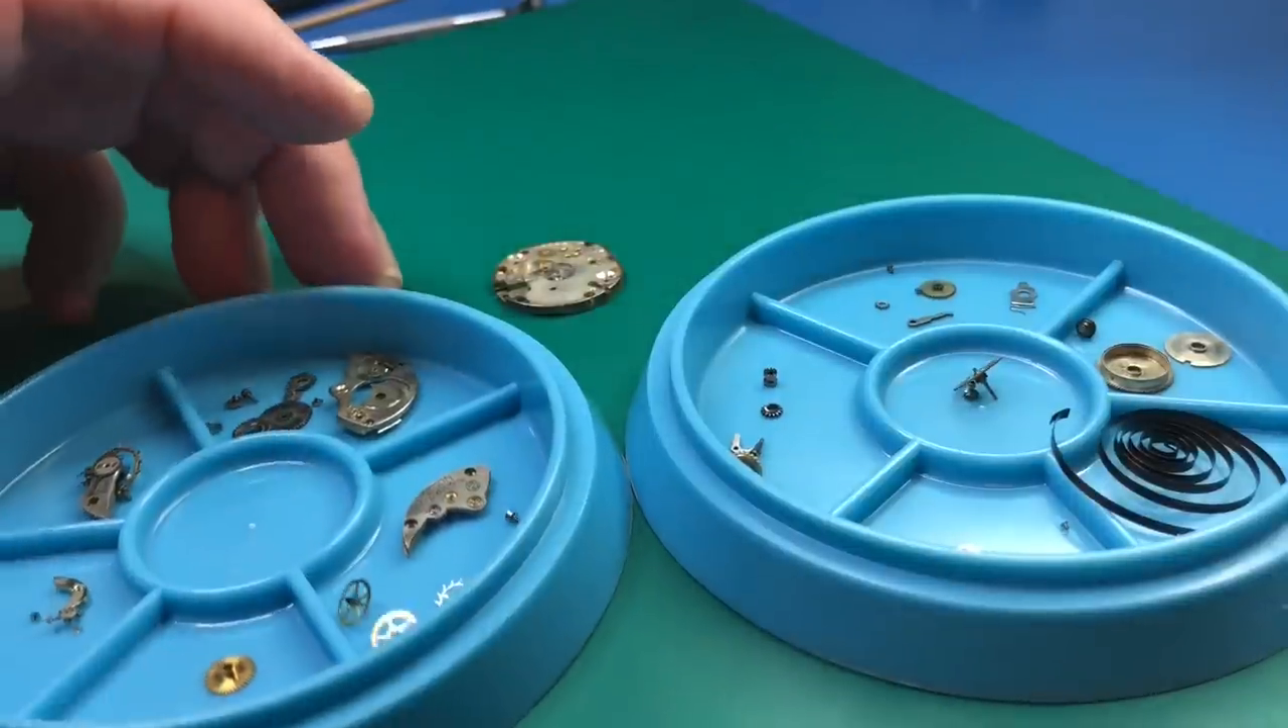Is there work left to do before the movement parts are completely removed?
No.